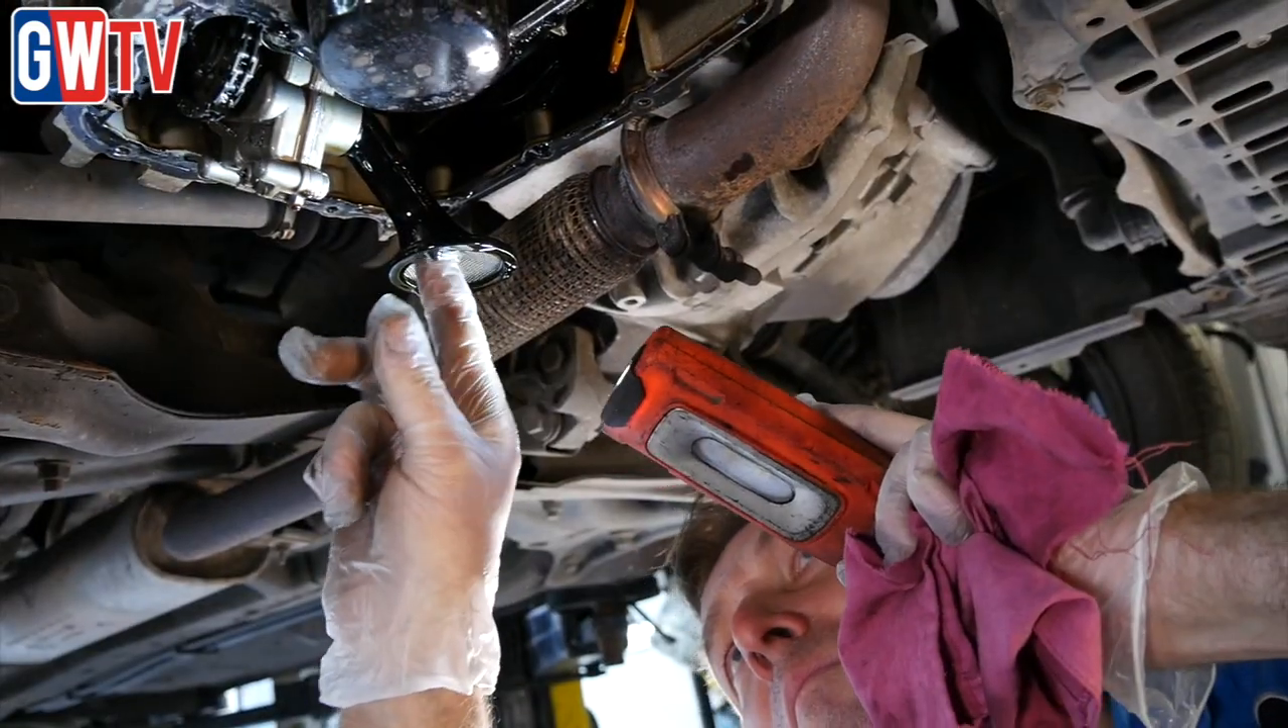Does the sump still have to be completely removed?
No.